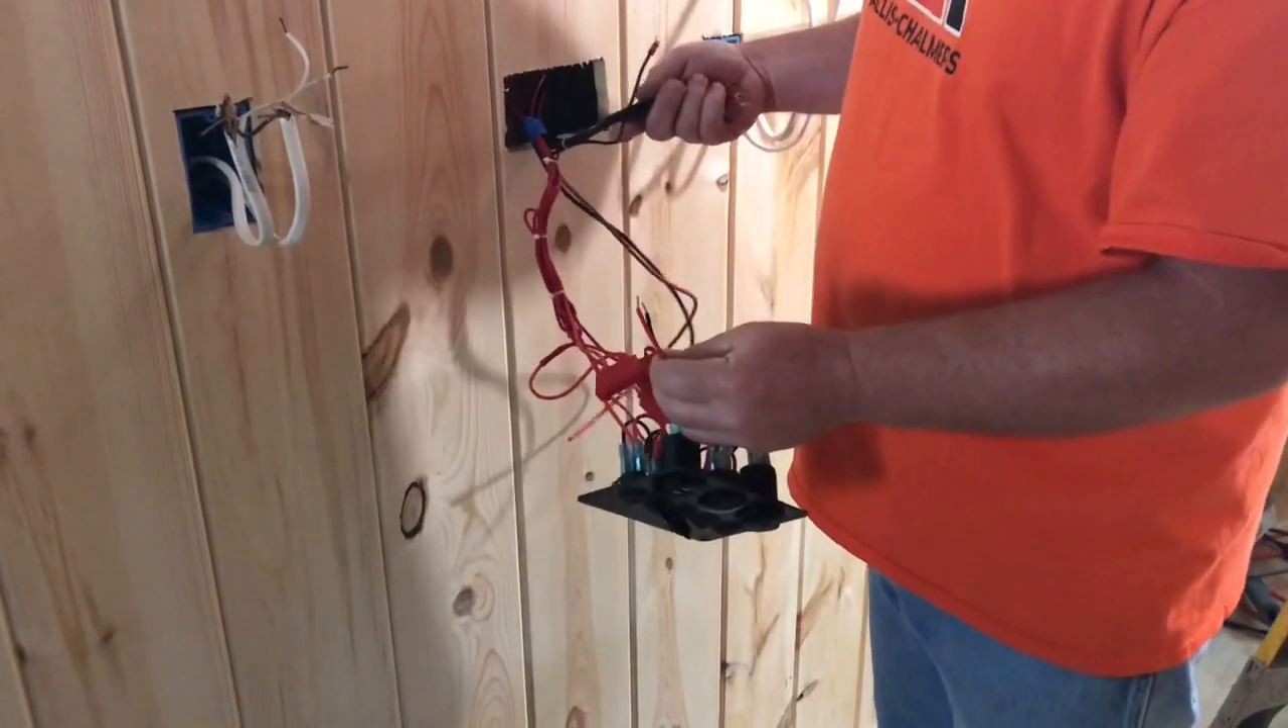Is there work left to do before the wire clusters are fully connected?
Yes.